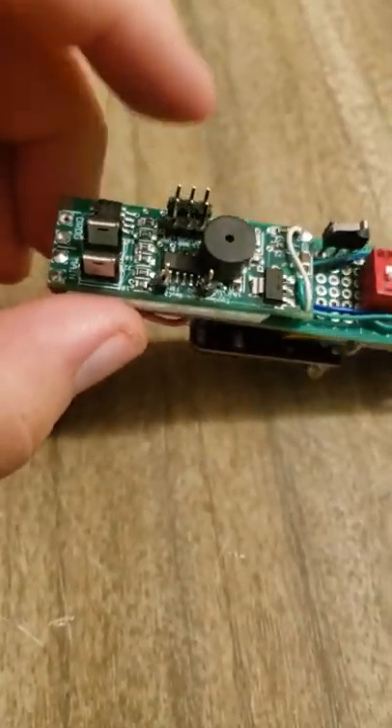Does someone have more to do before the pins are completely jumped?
Yes.